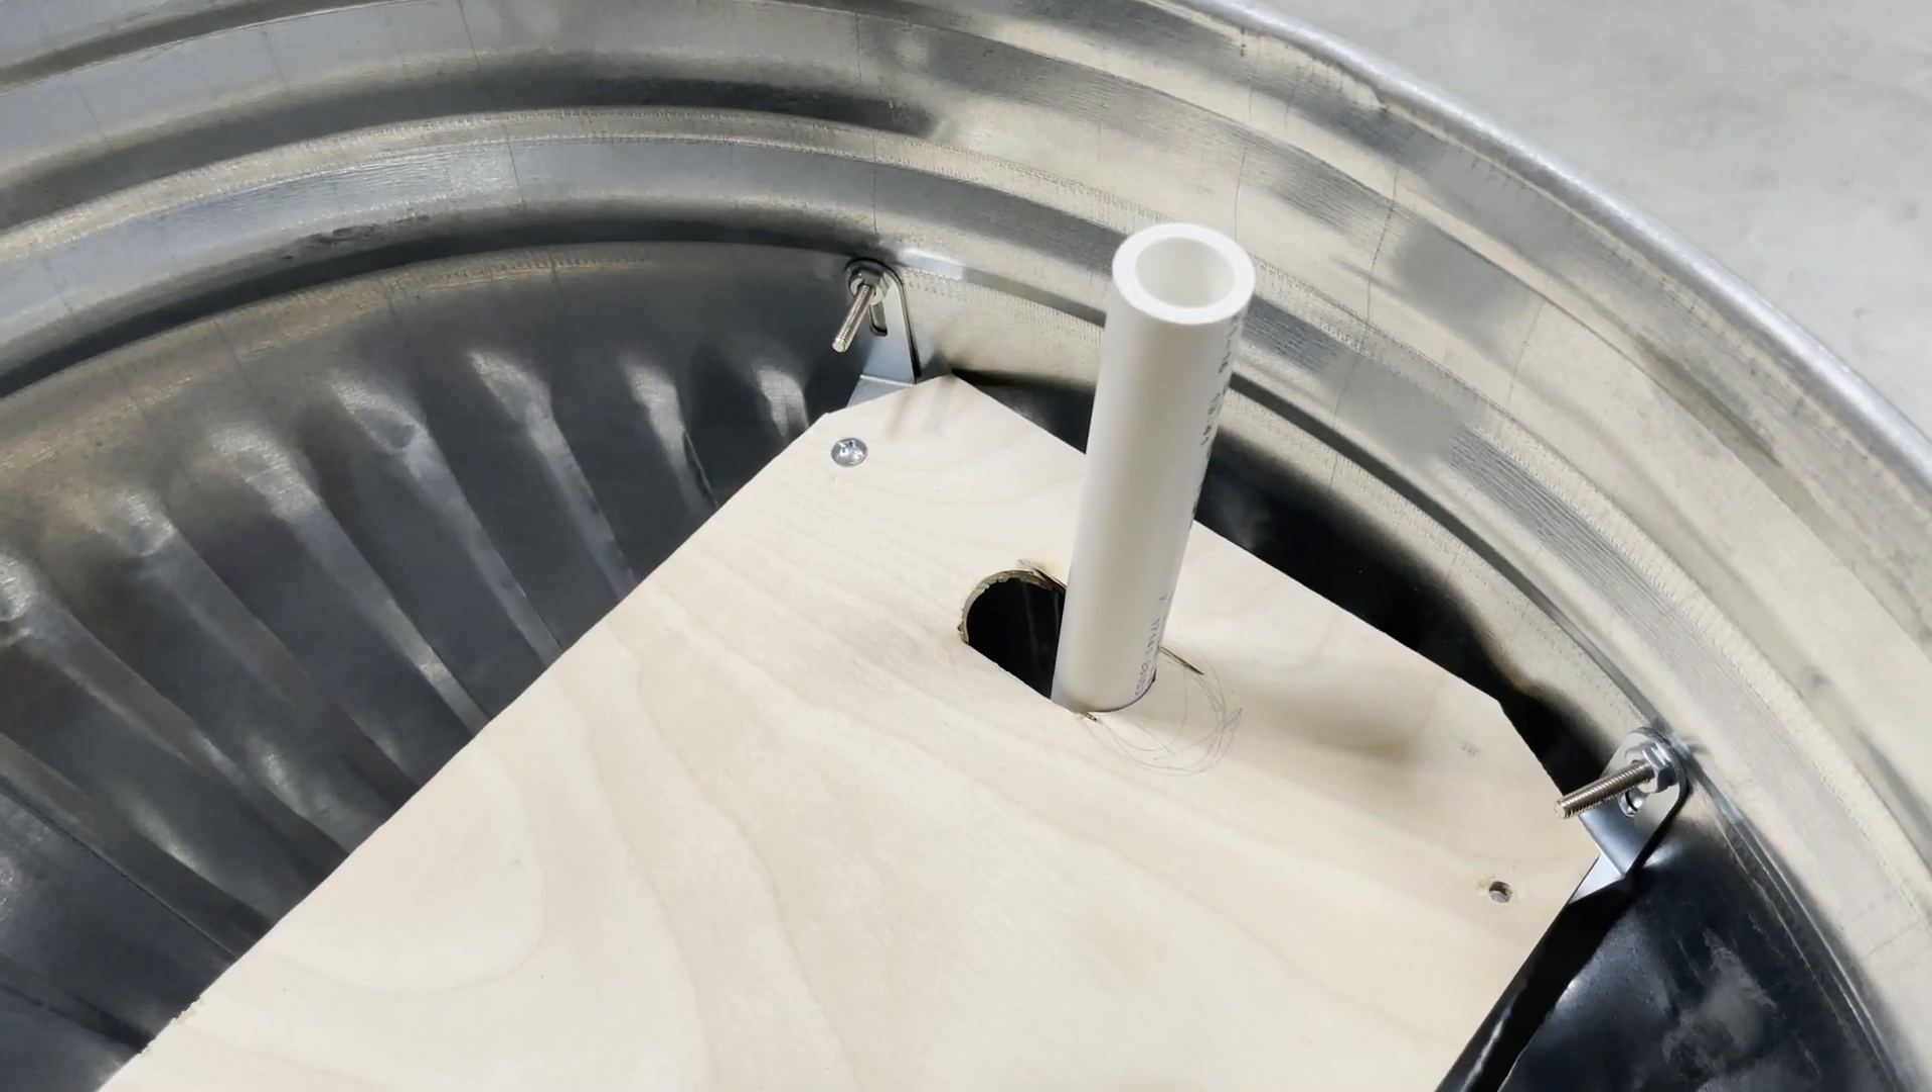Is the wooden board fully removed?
No.